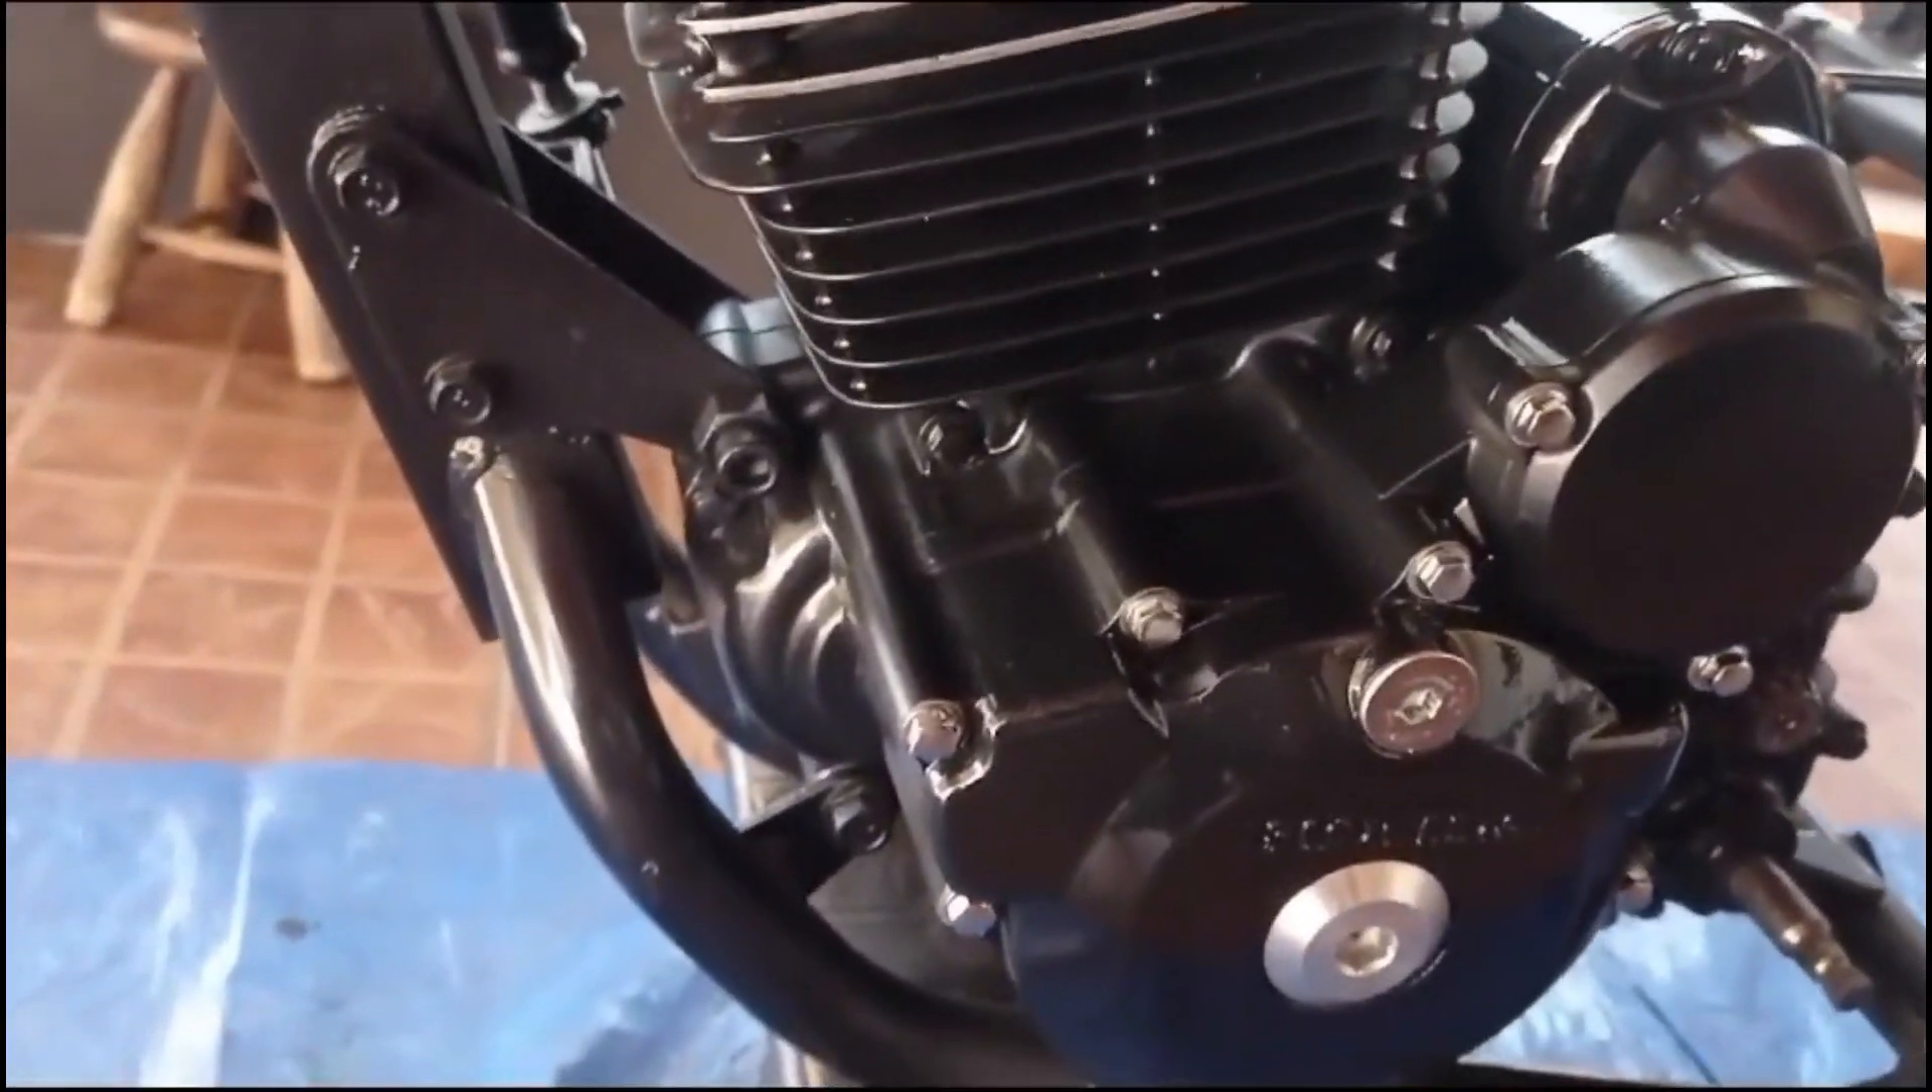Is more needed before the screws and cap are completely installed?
No.